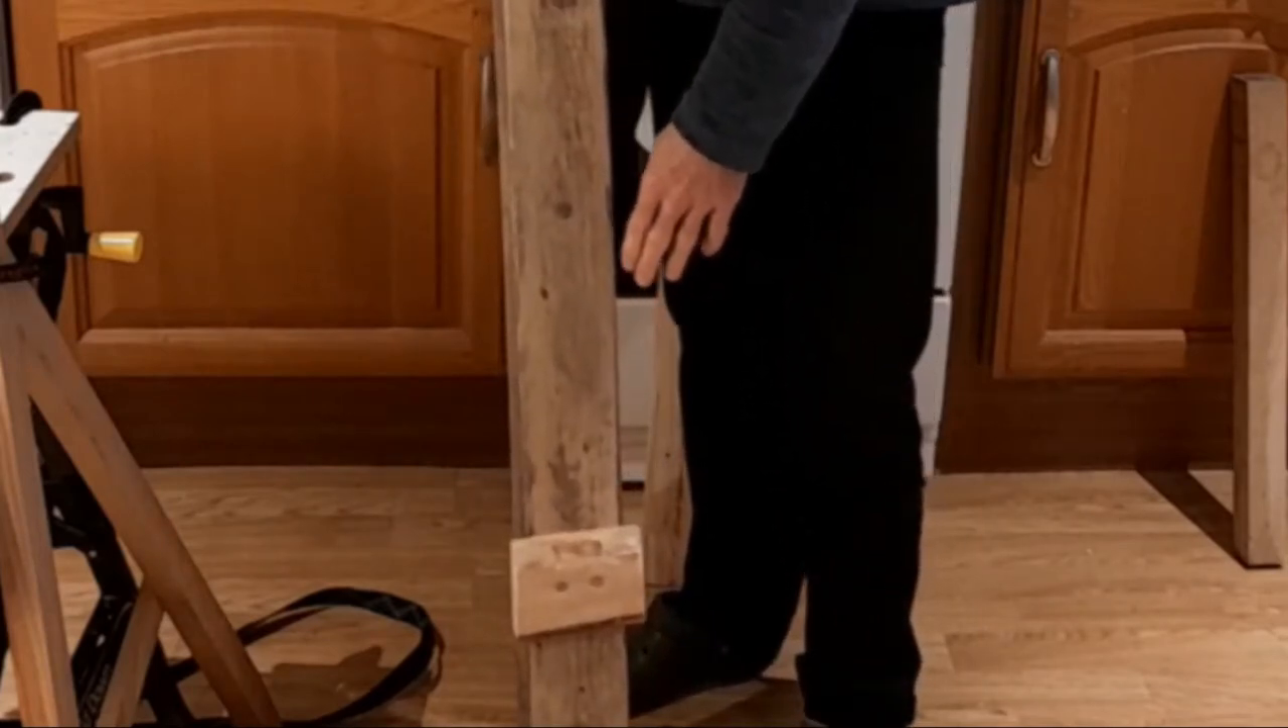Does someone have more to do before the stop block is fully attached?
No.